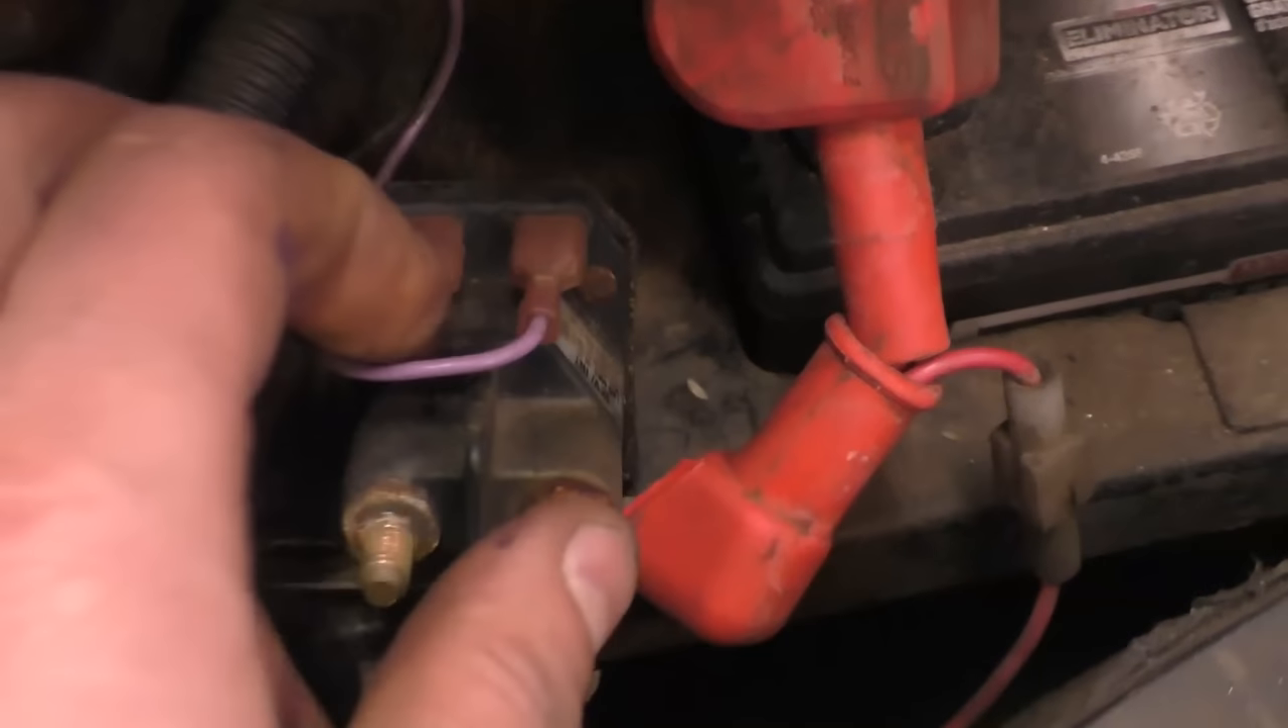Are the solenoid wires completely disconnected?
No.